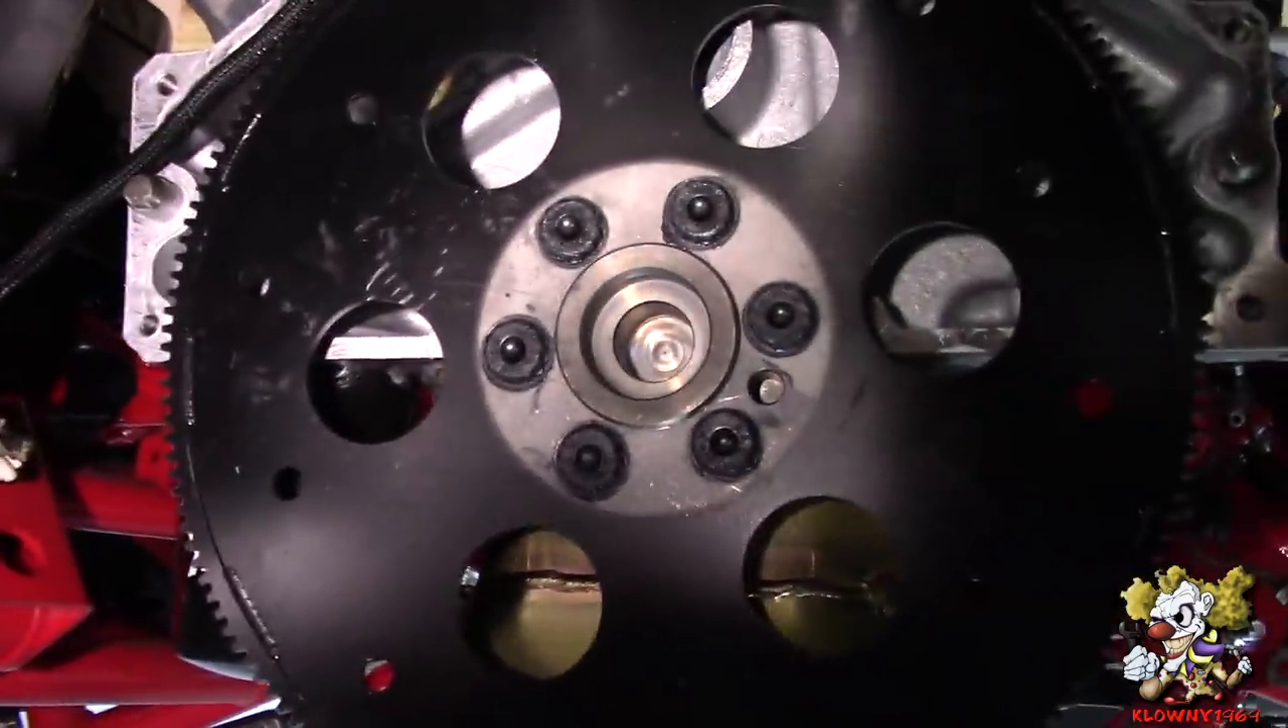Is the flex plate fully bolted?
Yes.